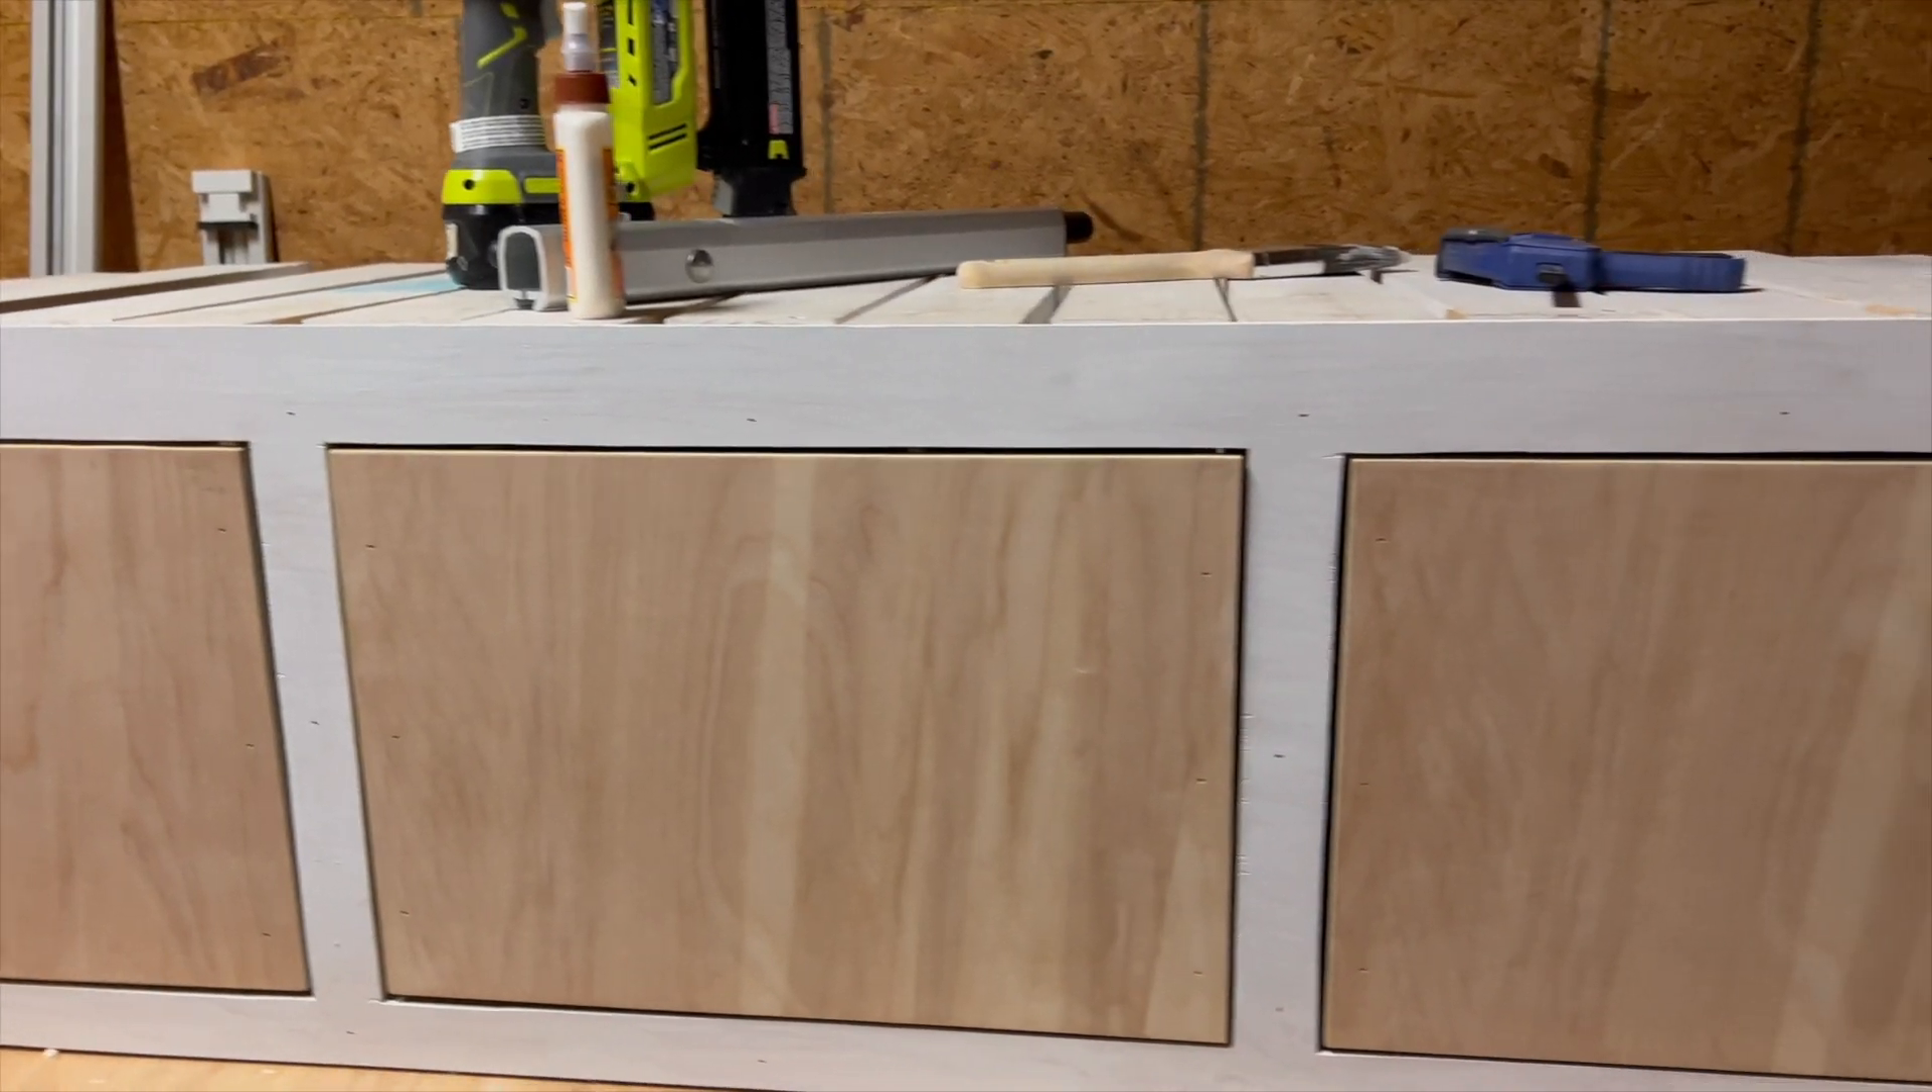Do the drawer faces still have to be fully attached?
No.